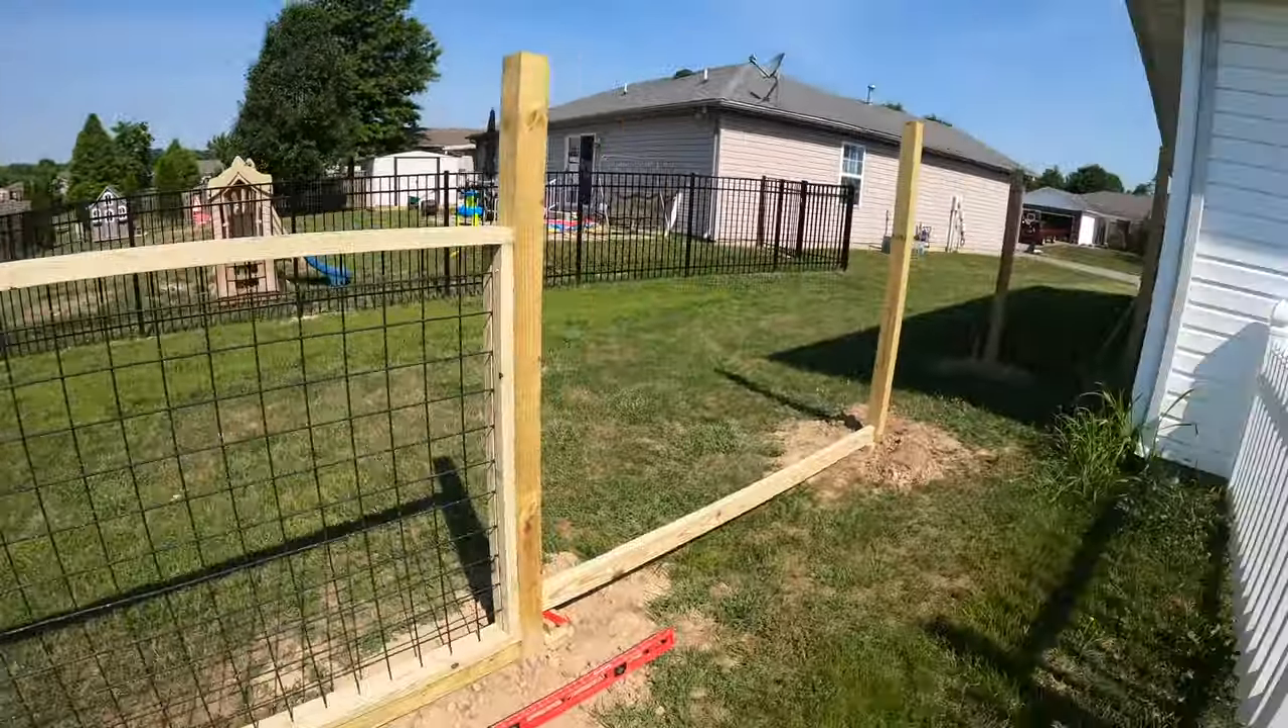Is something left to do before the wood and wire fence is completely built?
Yes.